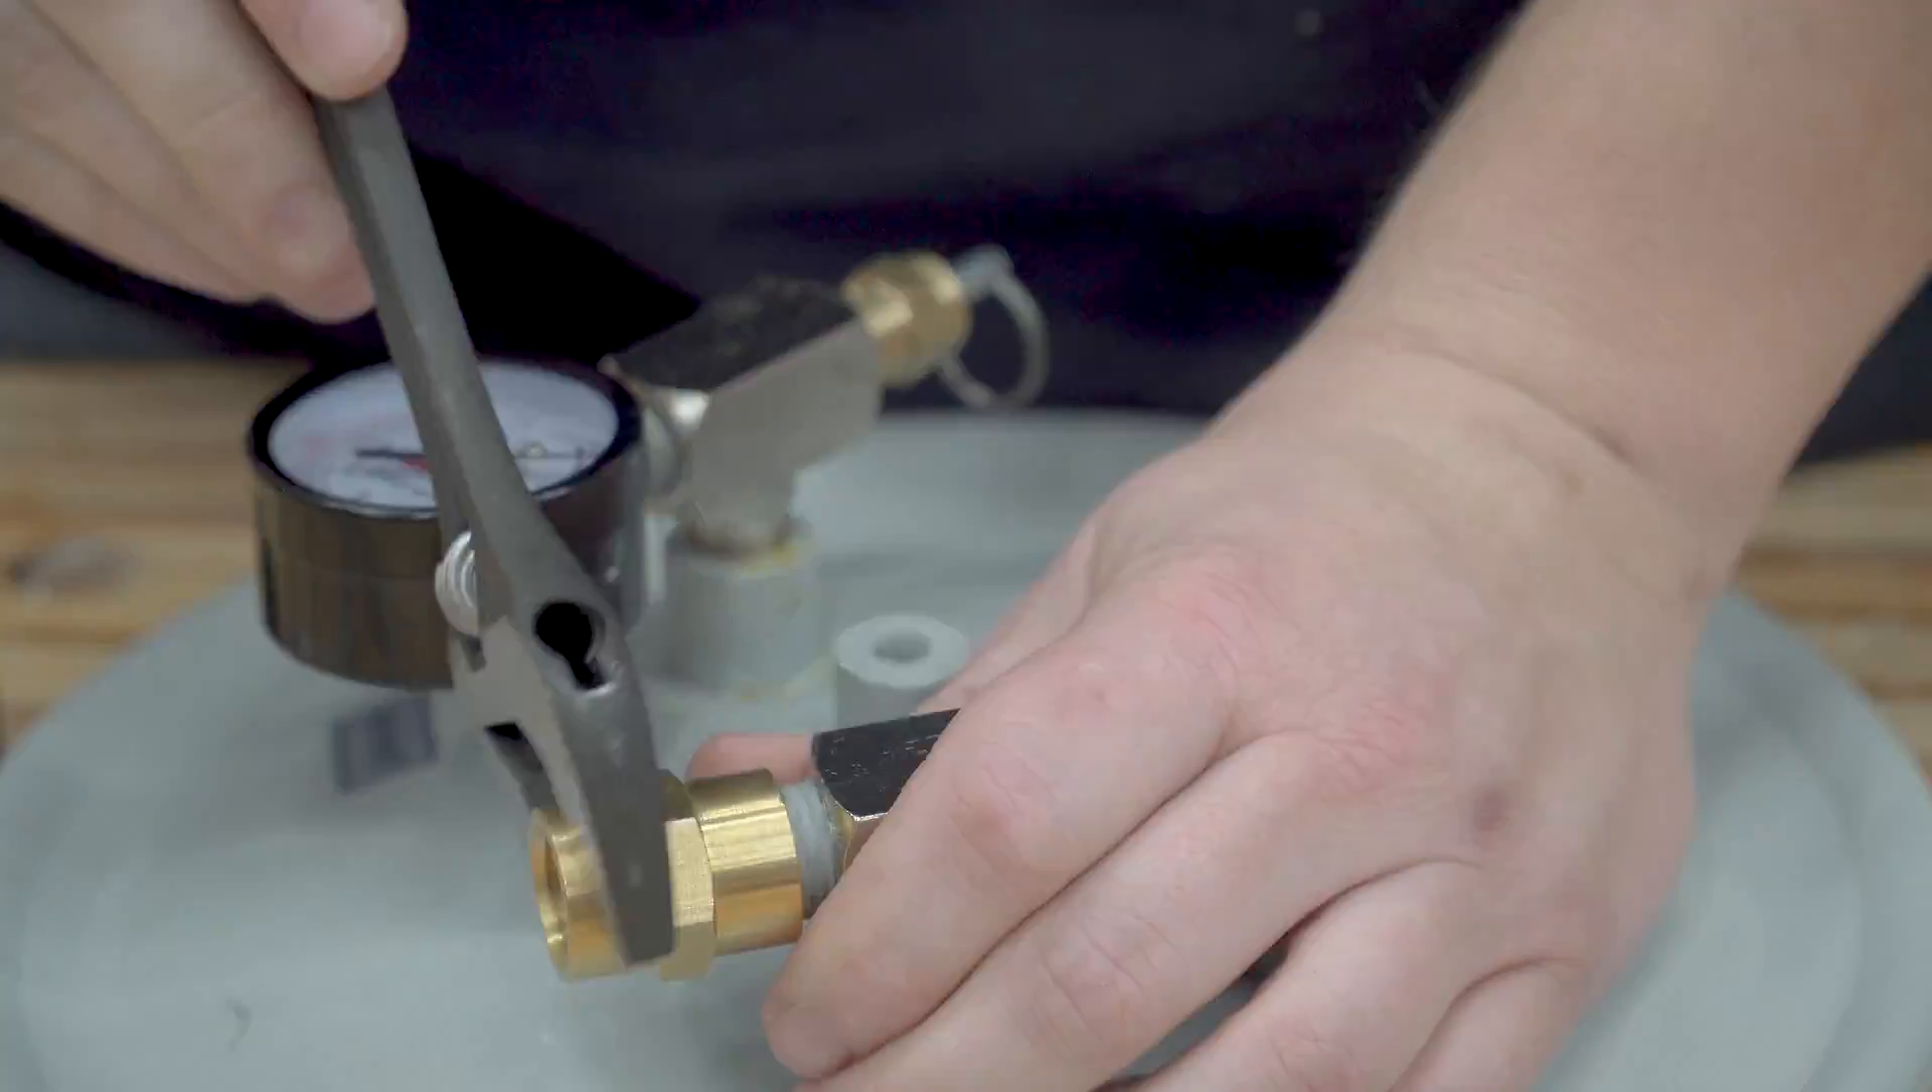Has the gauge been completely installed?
Yes.